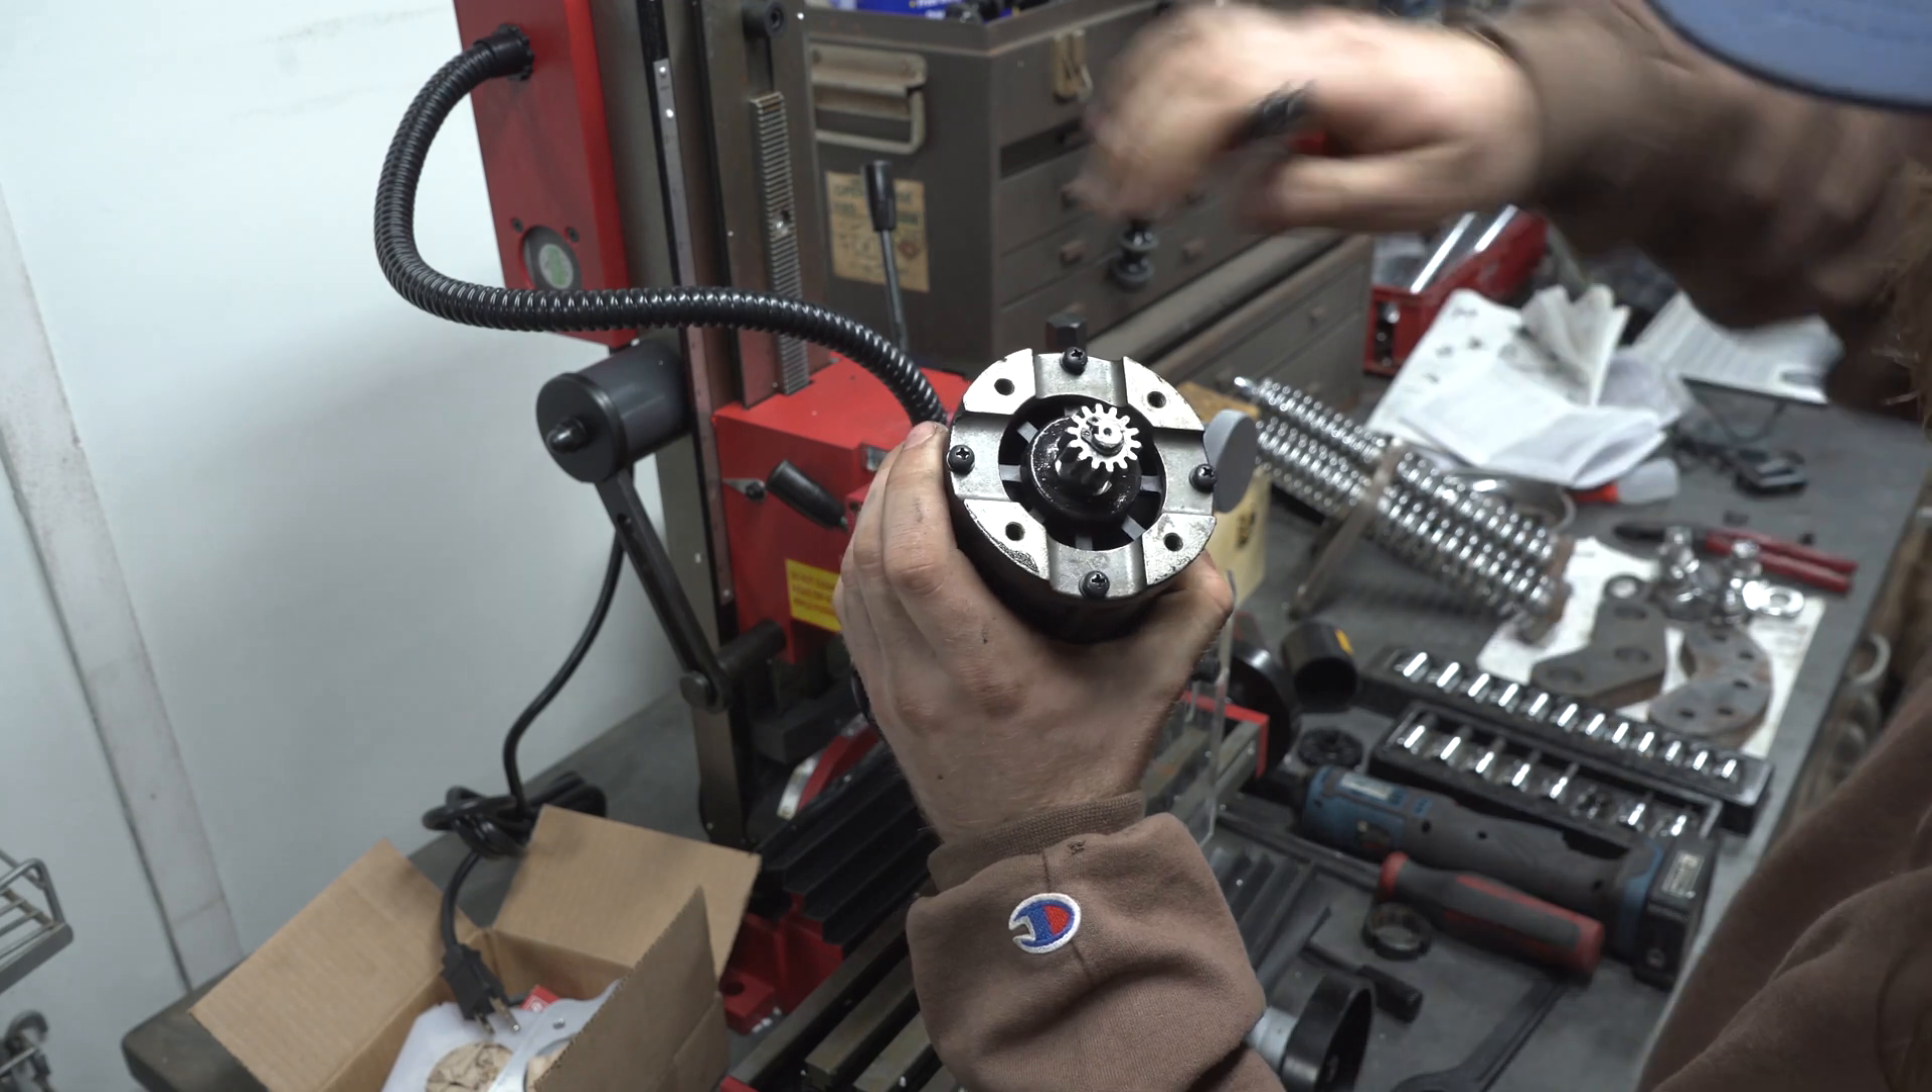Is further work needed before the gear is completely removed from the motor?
Yes.